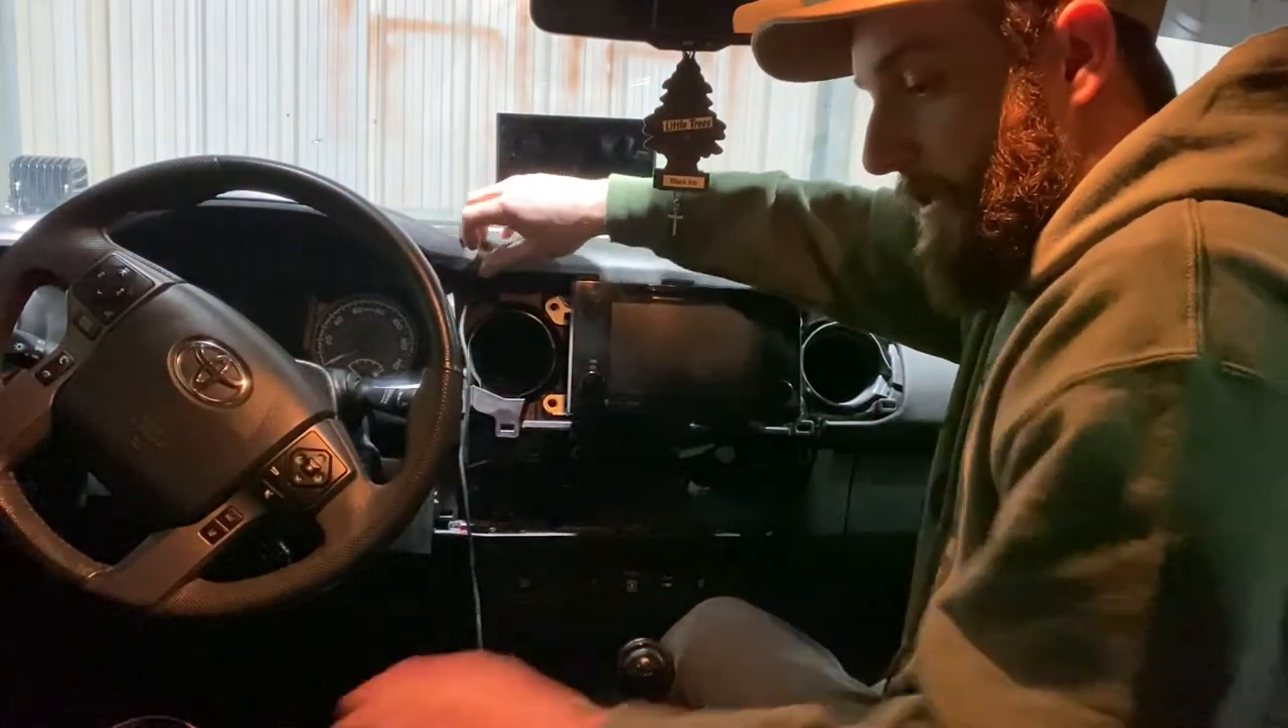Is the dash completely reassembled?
No.